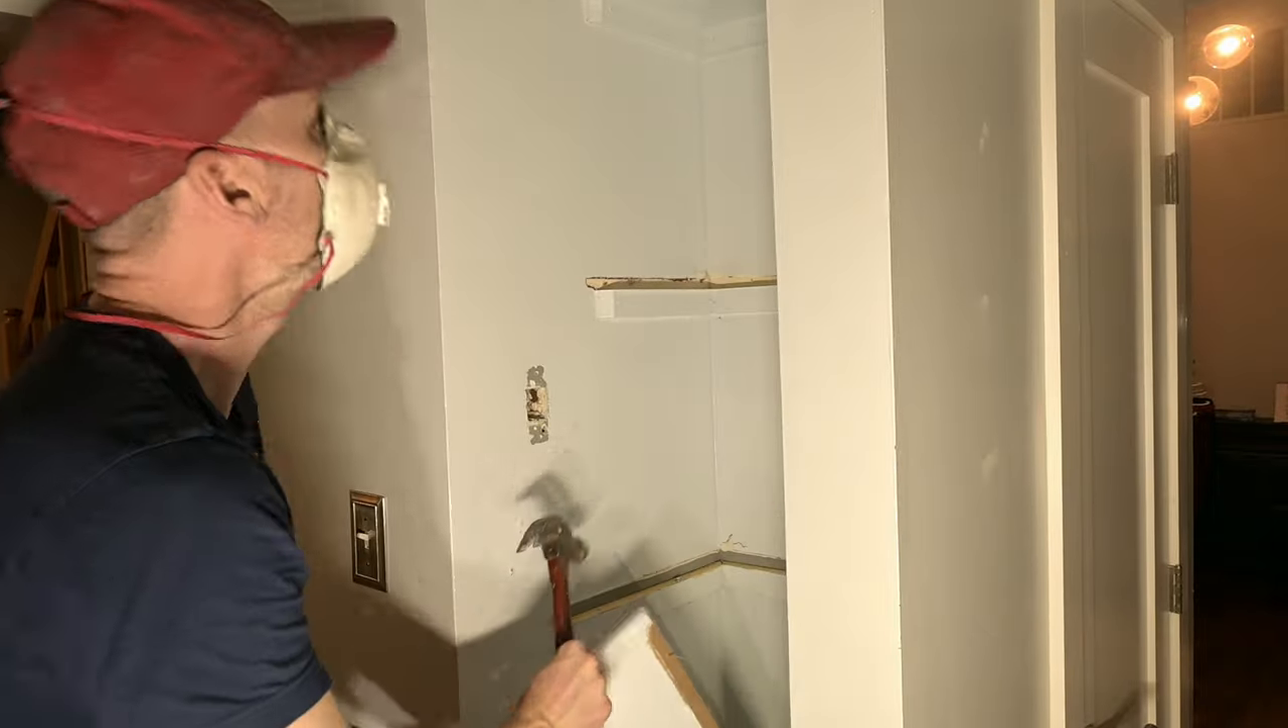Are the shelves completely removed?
No.